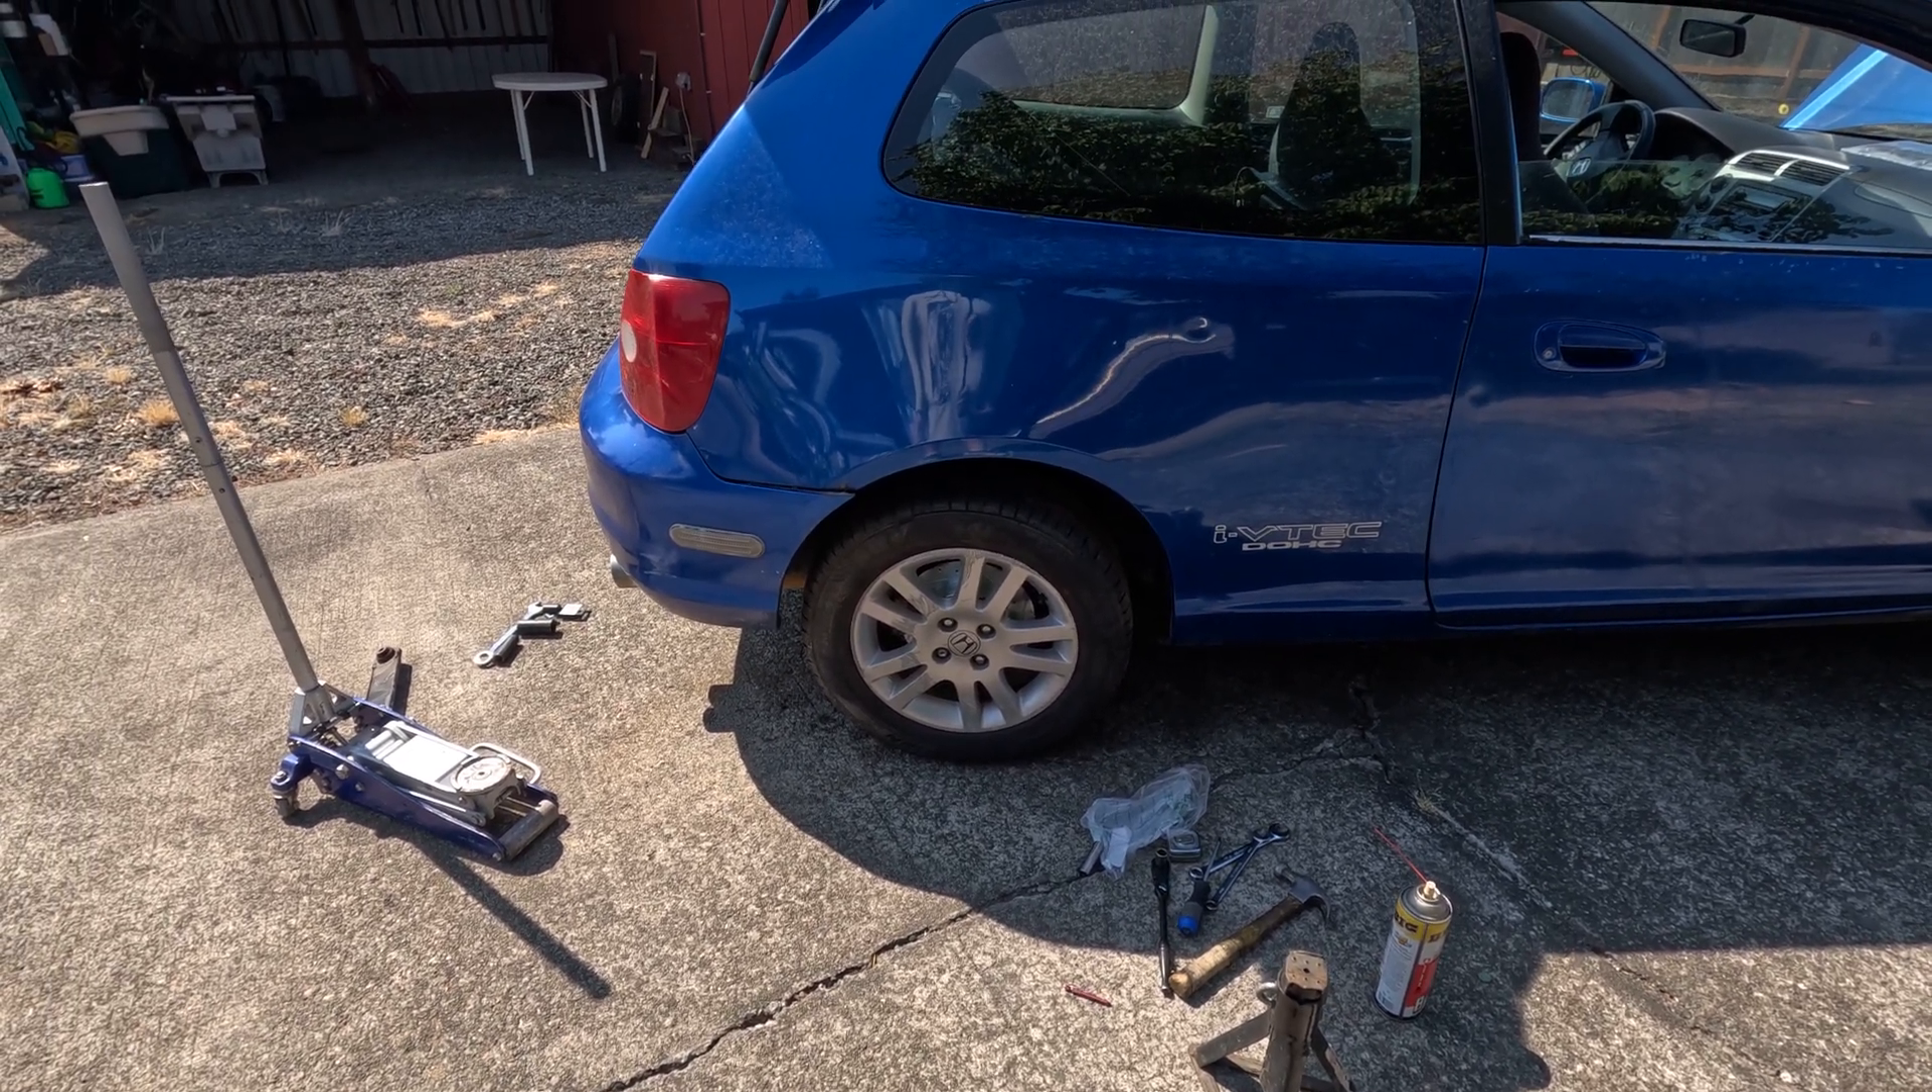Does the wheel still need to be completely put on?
No.